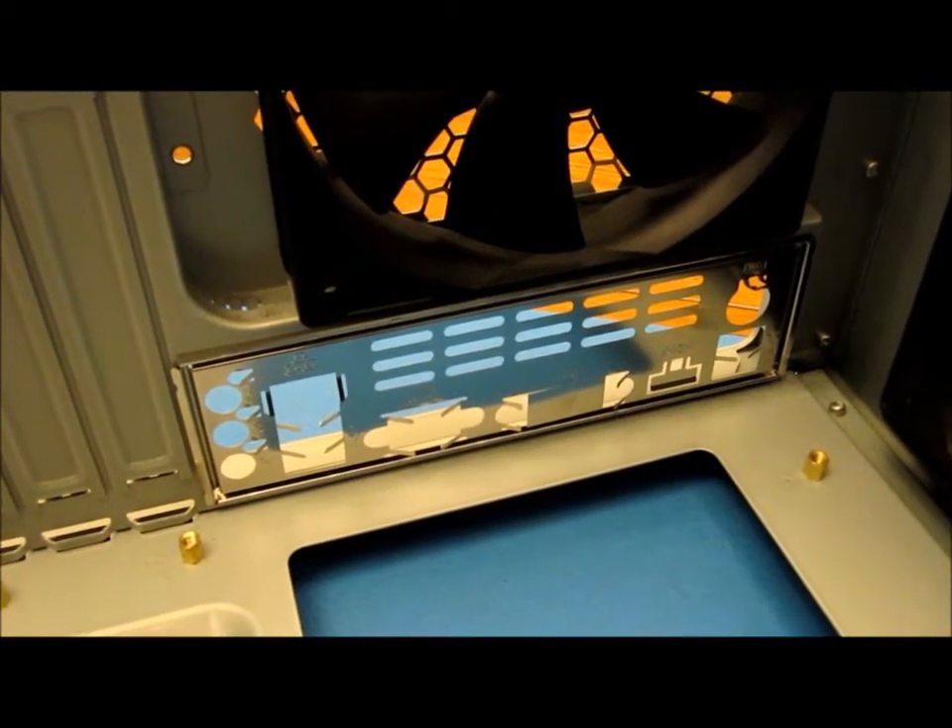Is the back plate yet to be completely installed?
No.